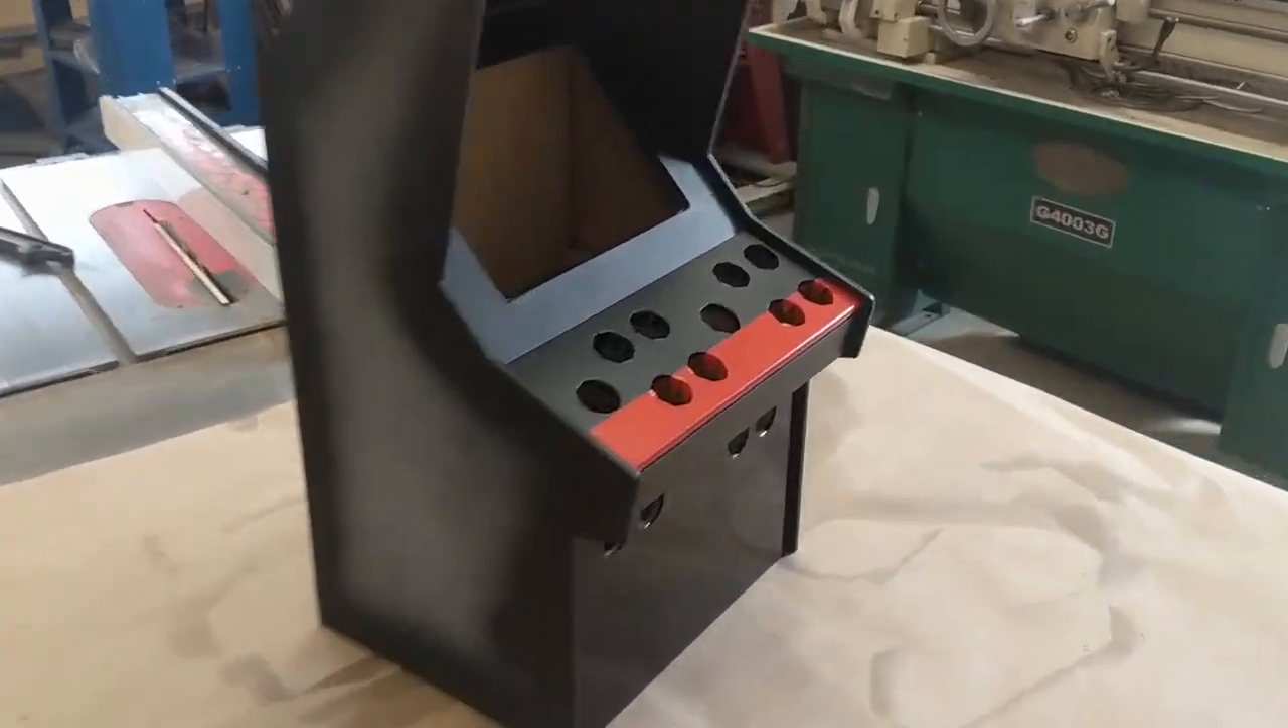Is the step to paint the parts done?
Yes.